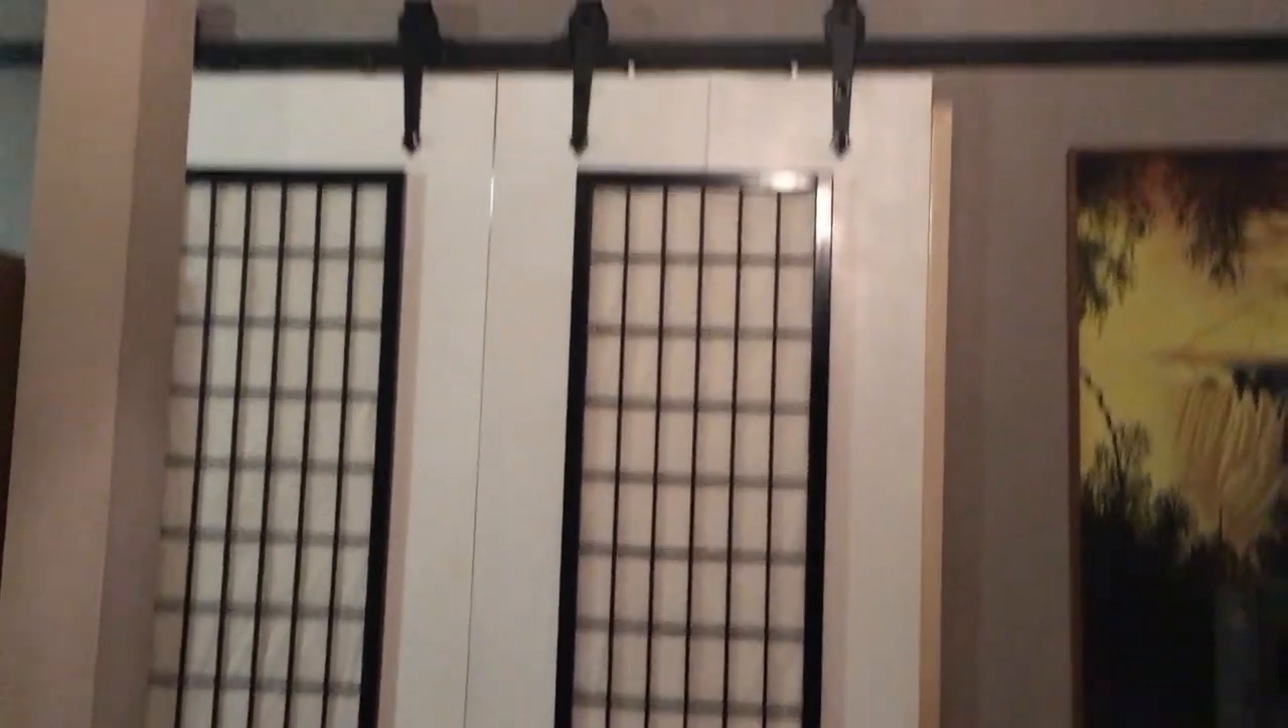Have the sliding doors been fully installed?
Yes.